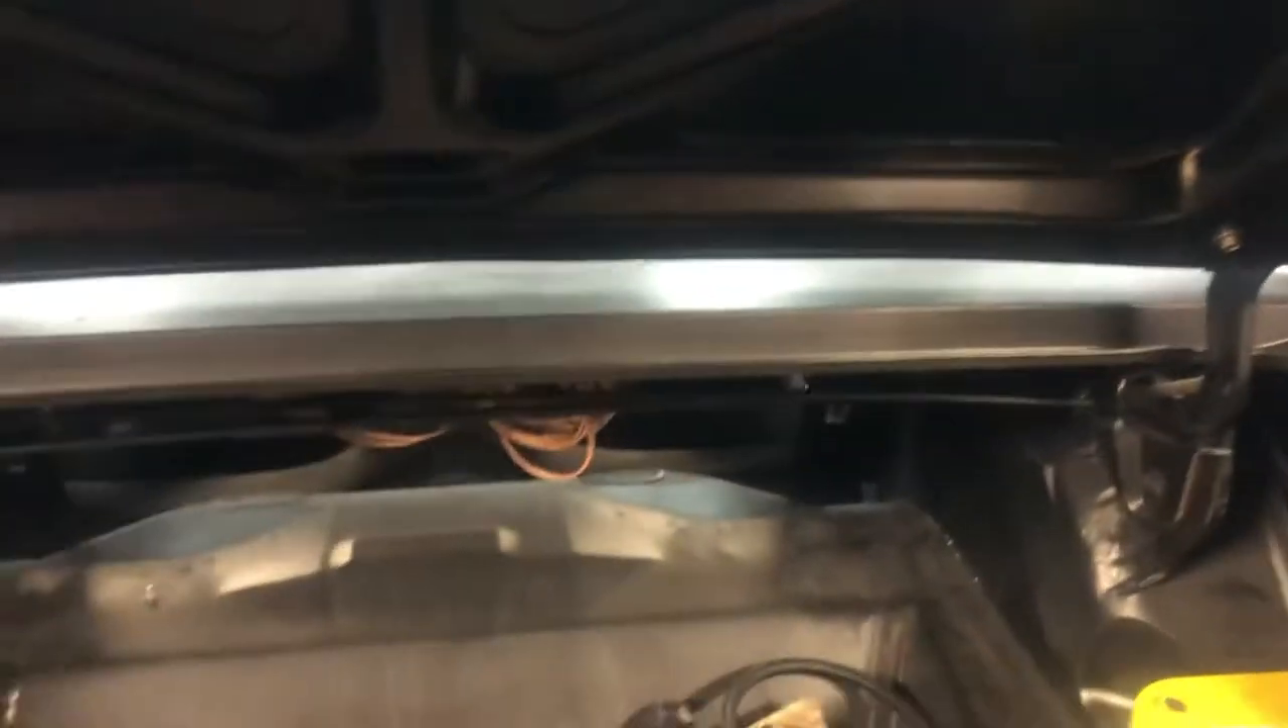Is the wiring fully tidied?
No.